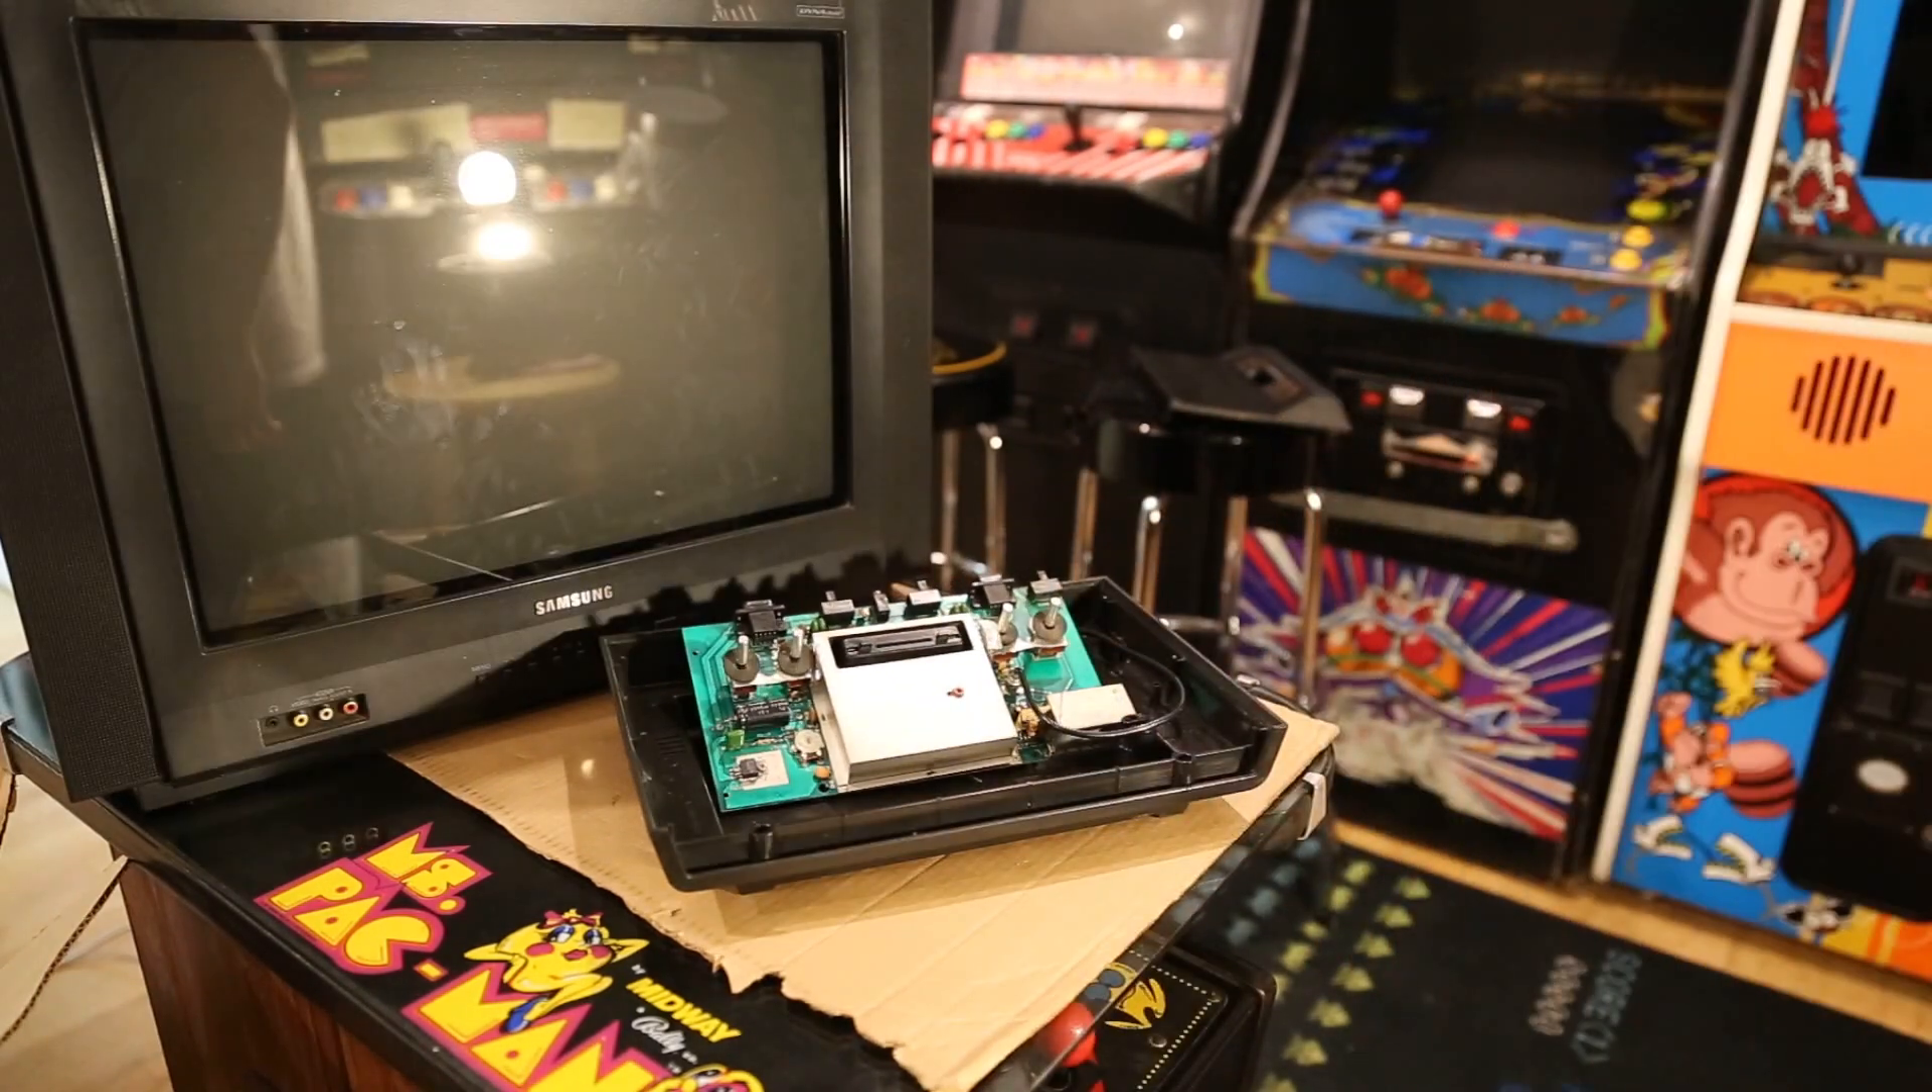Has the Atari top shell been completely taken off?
Yes.